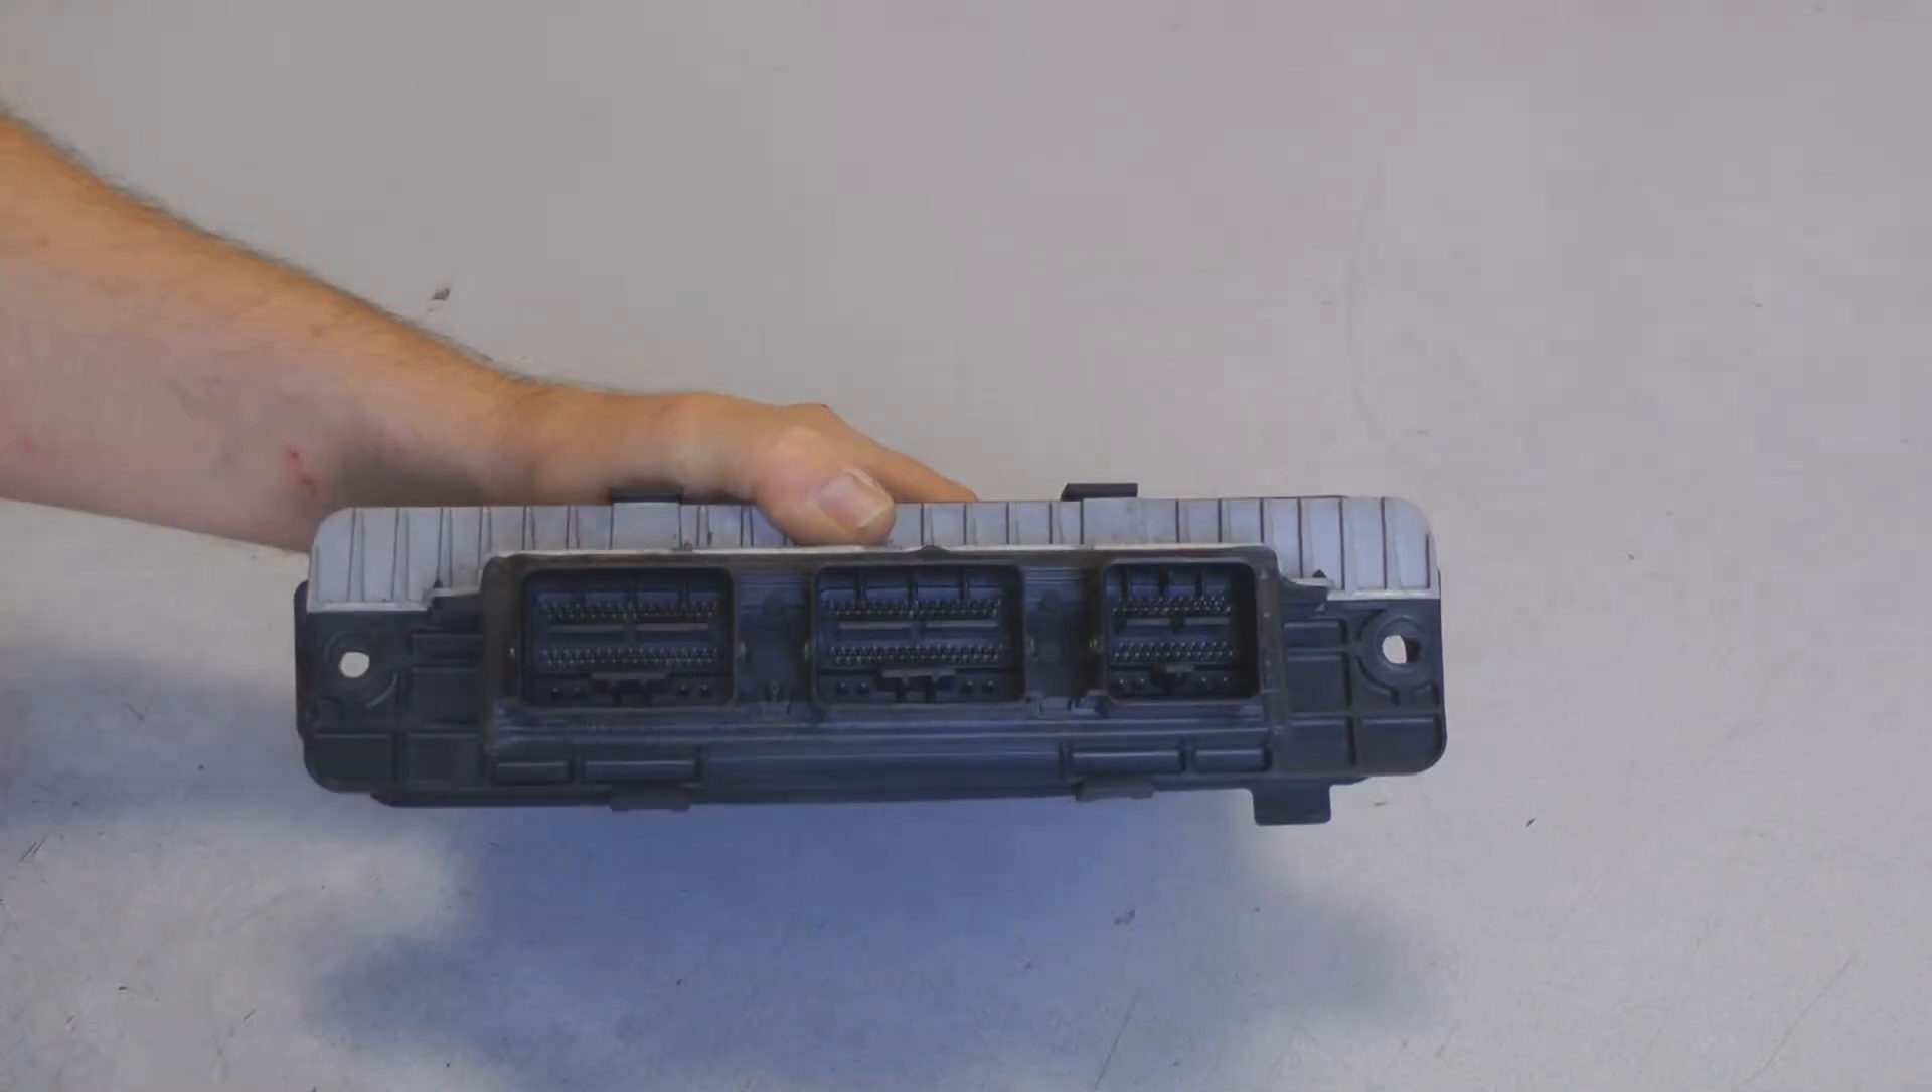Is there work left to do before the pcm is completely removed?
No.